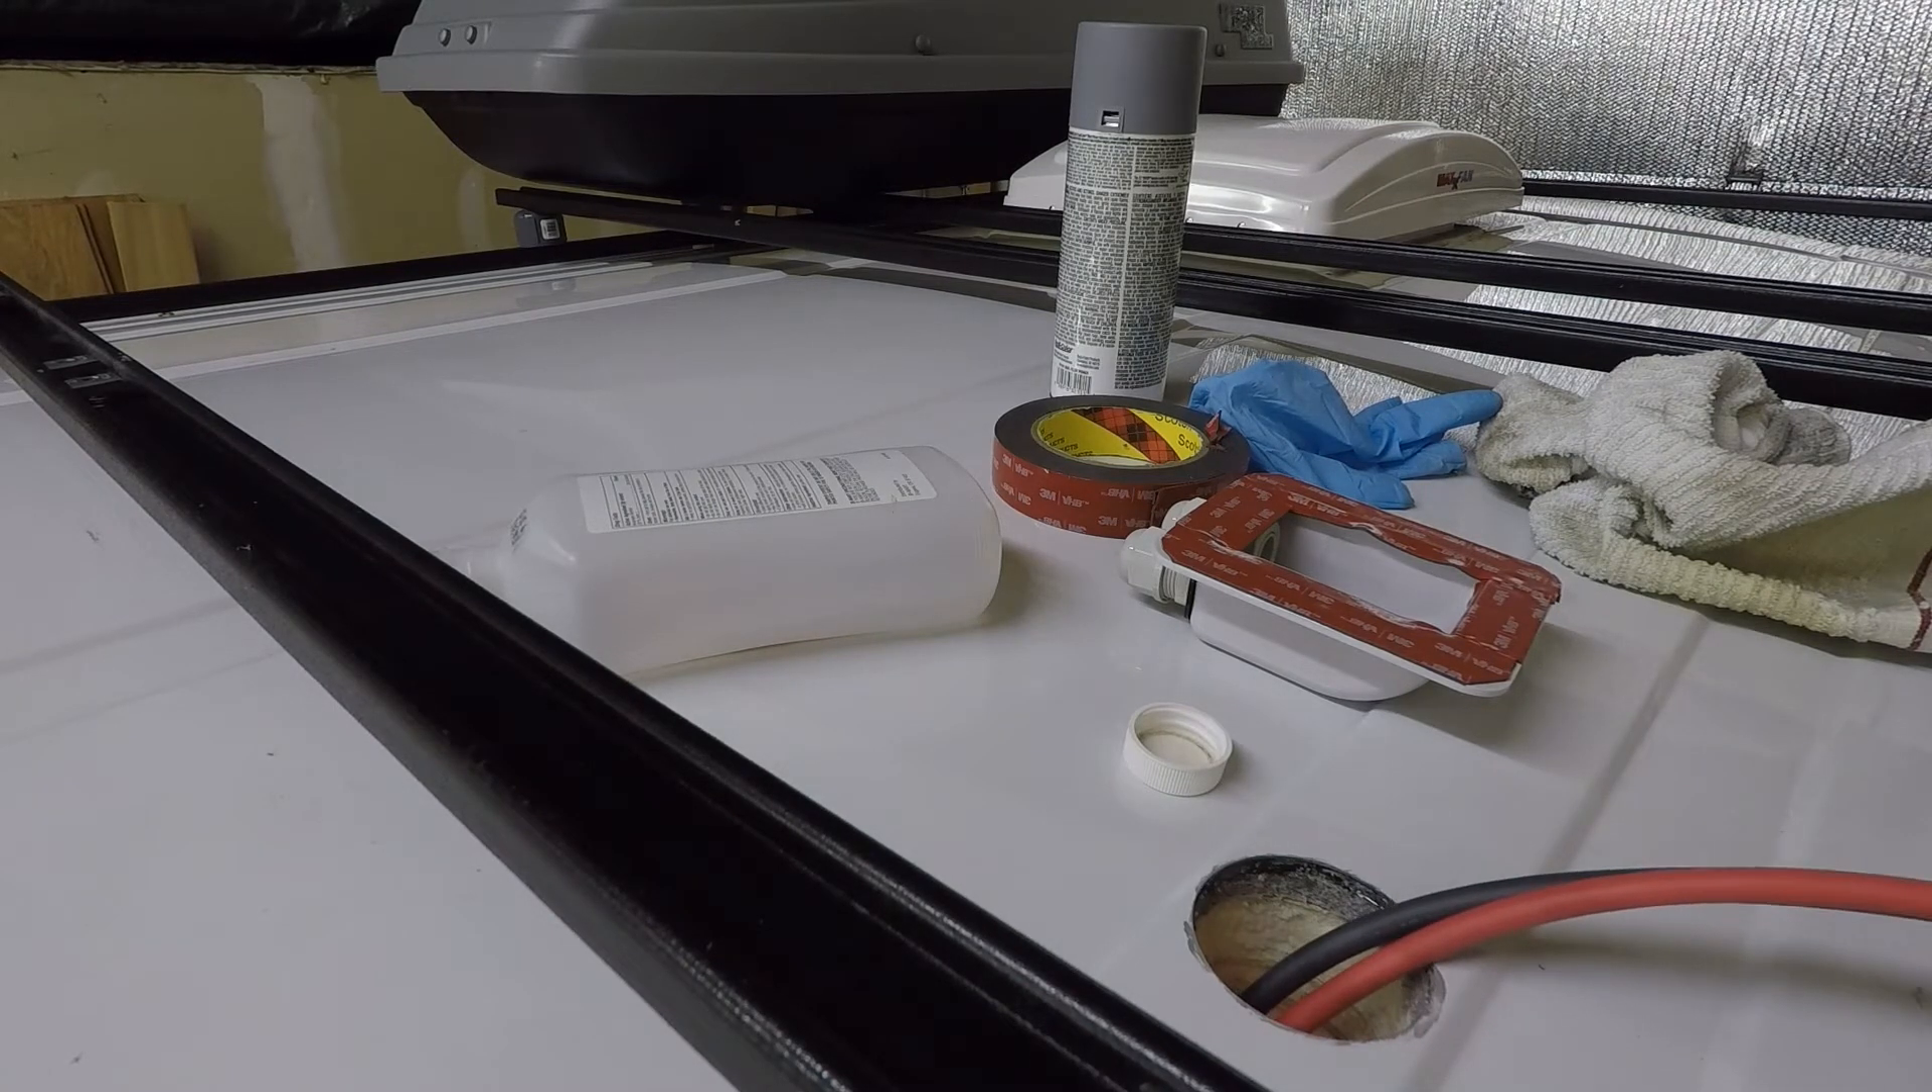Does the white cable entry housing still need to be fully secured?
Yes.